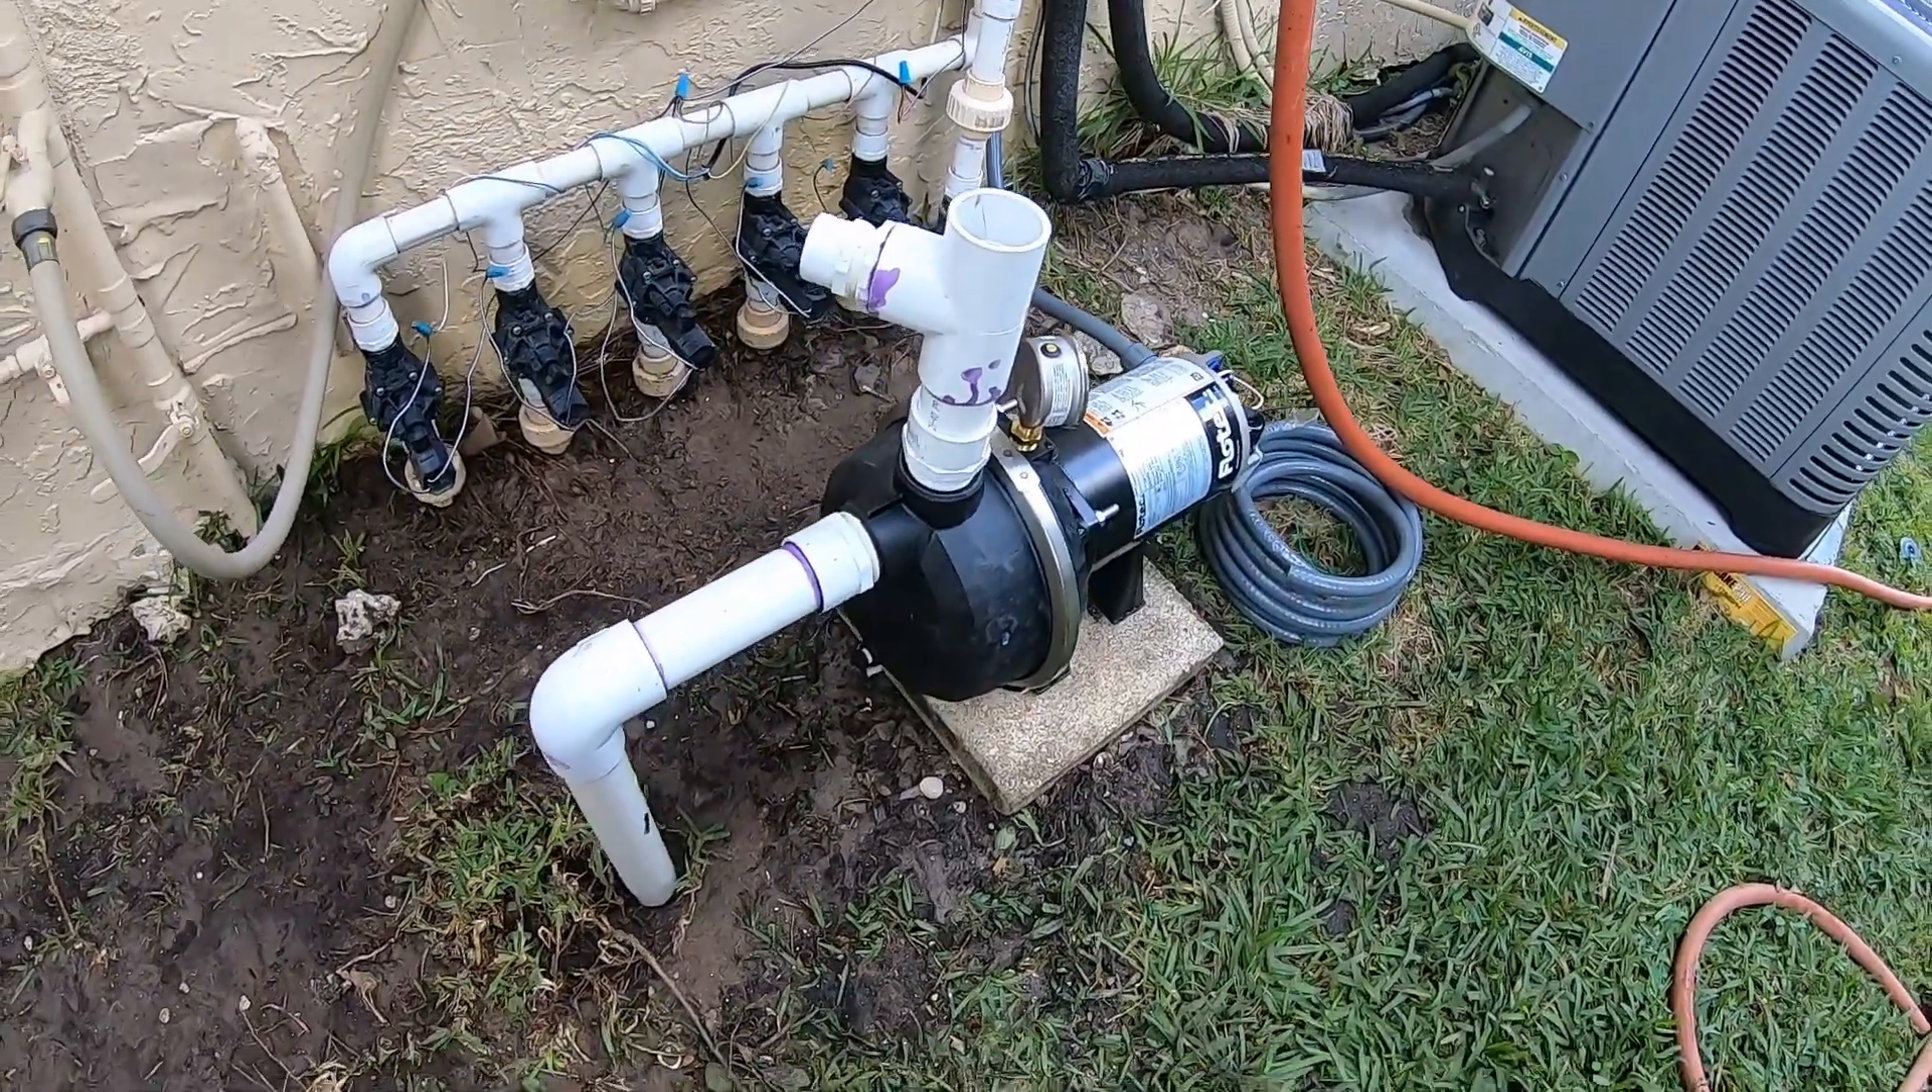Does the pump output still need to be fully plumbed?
Yes.